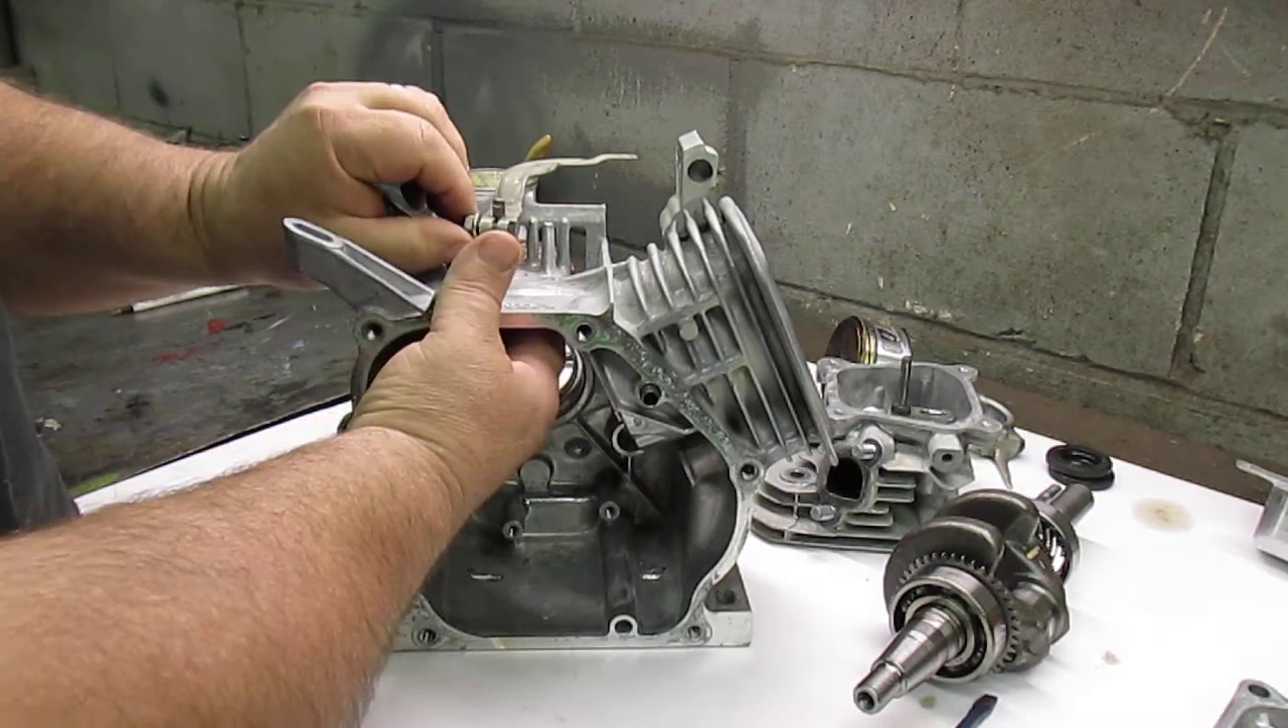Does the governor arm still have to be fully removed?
Yes.